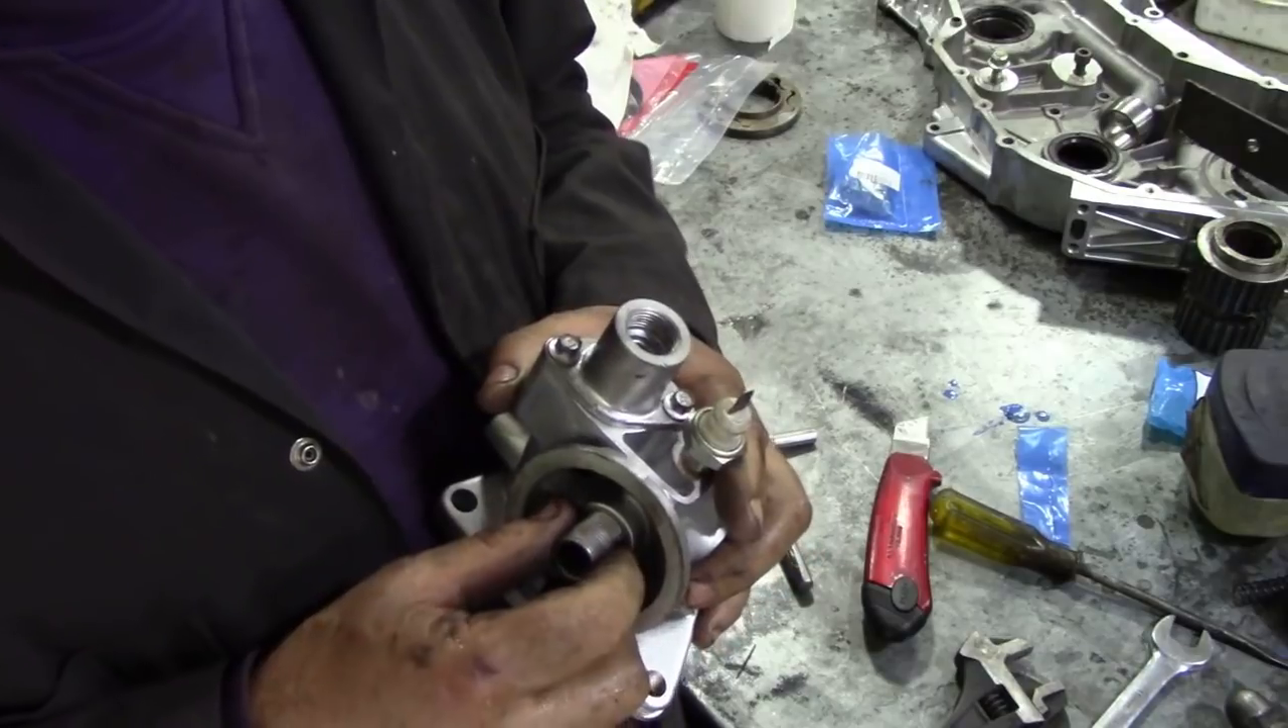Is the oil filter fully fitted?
No.